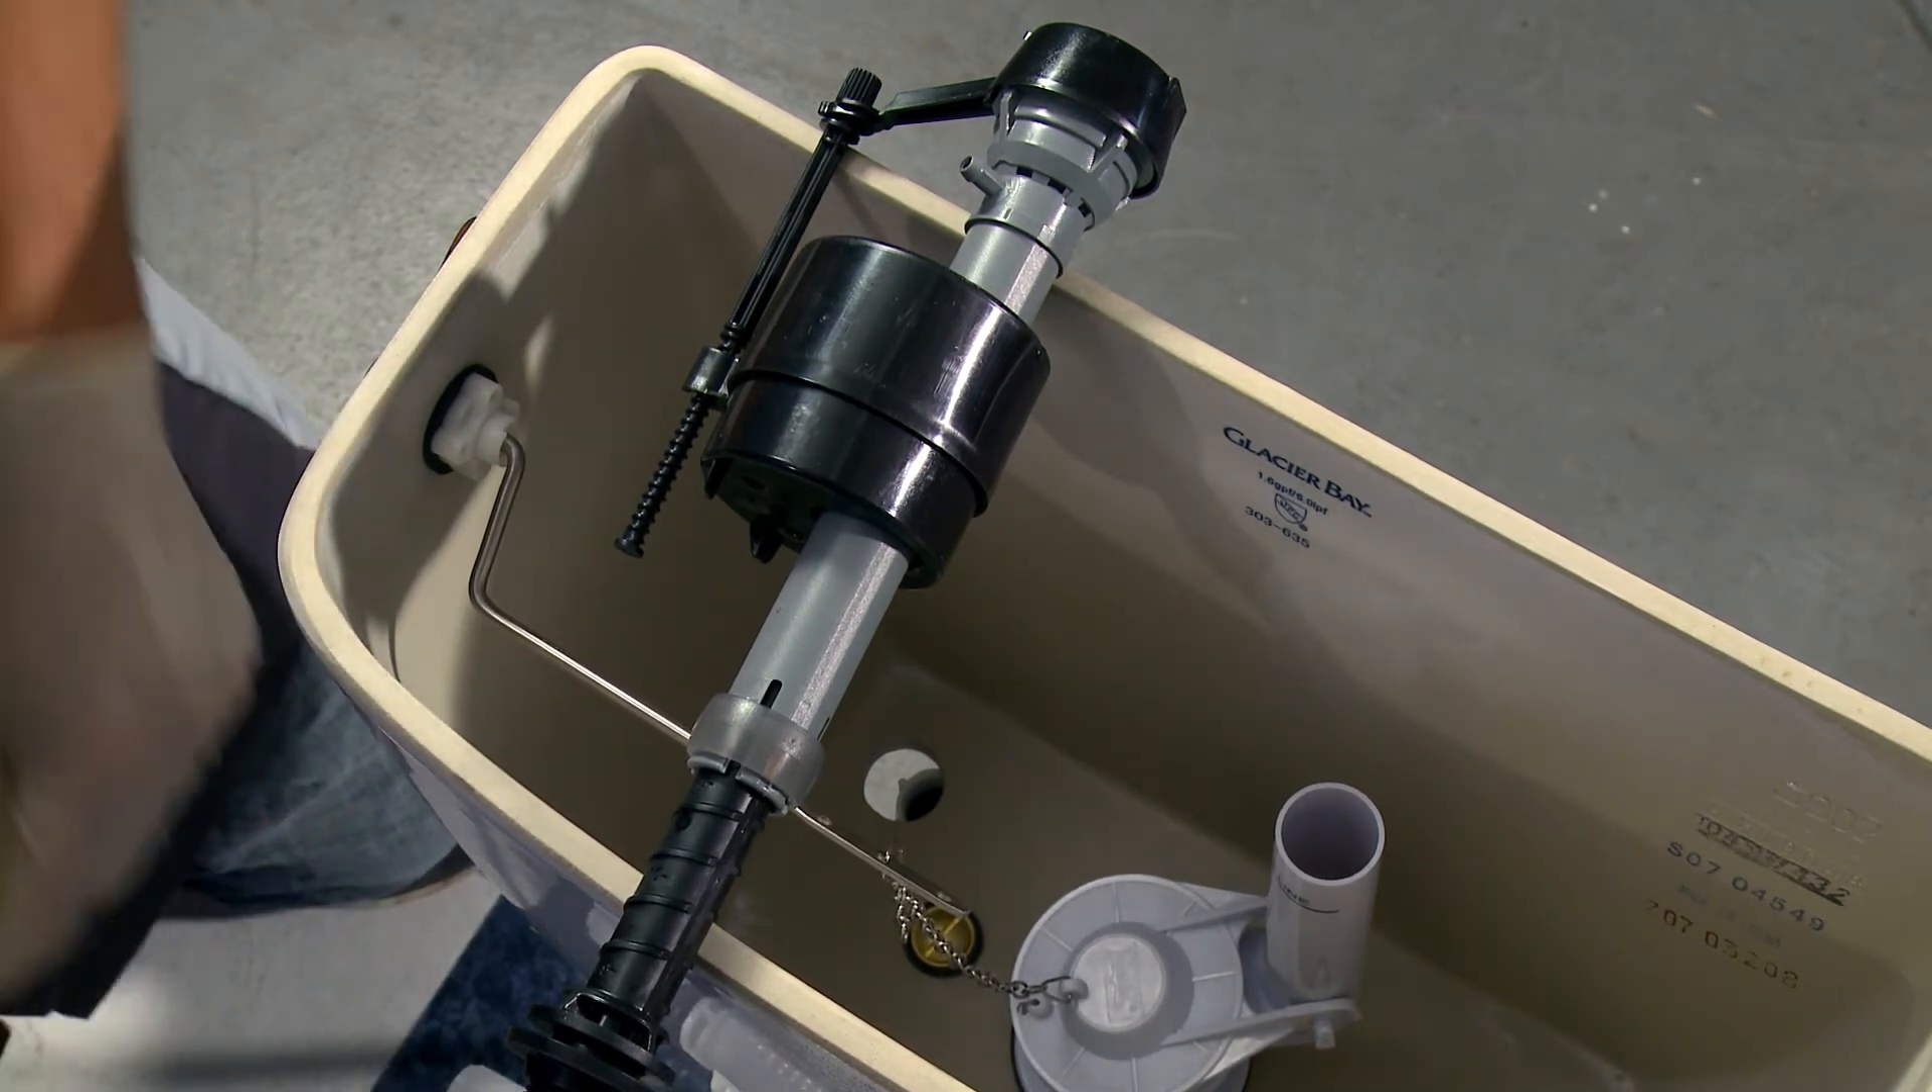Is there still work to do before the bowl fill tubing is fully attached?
Yes.